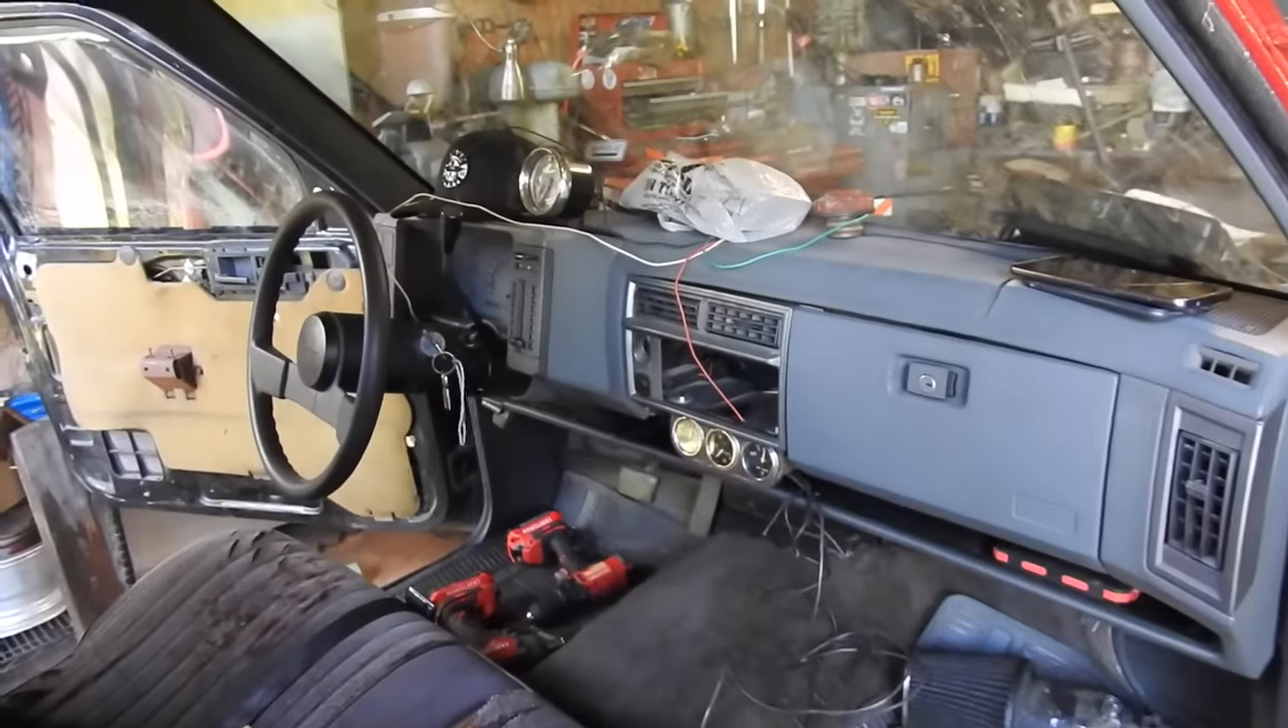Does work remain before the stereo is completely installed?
Yes.